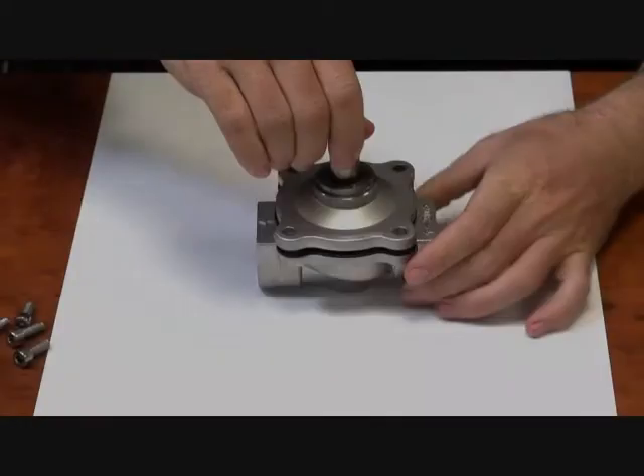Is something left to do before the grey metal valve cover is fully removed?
Yes.